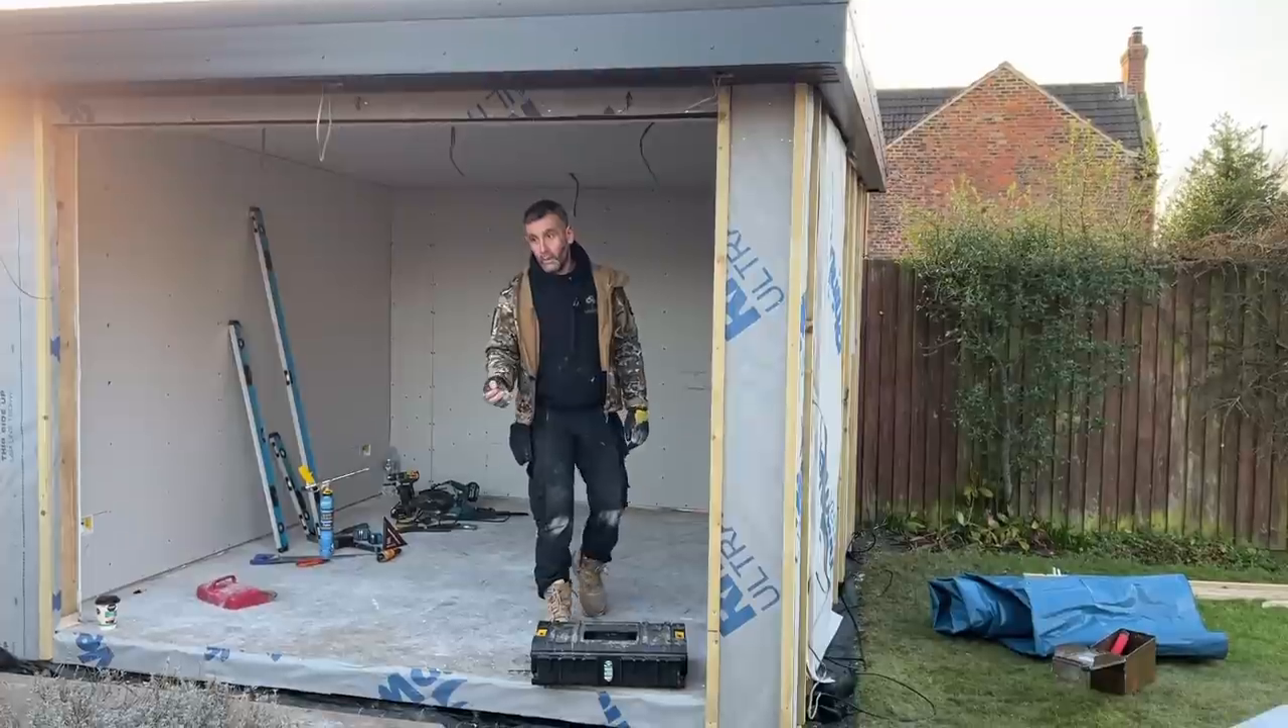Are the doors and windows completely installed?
No.